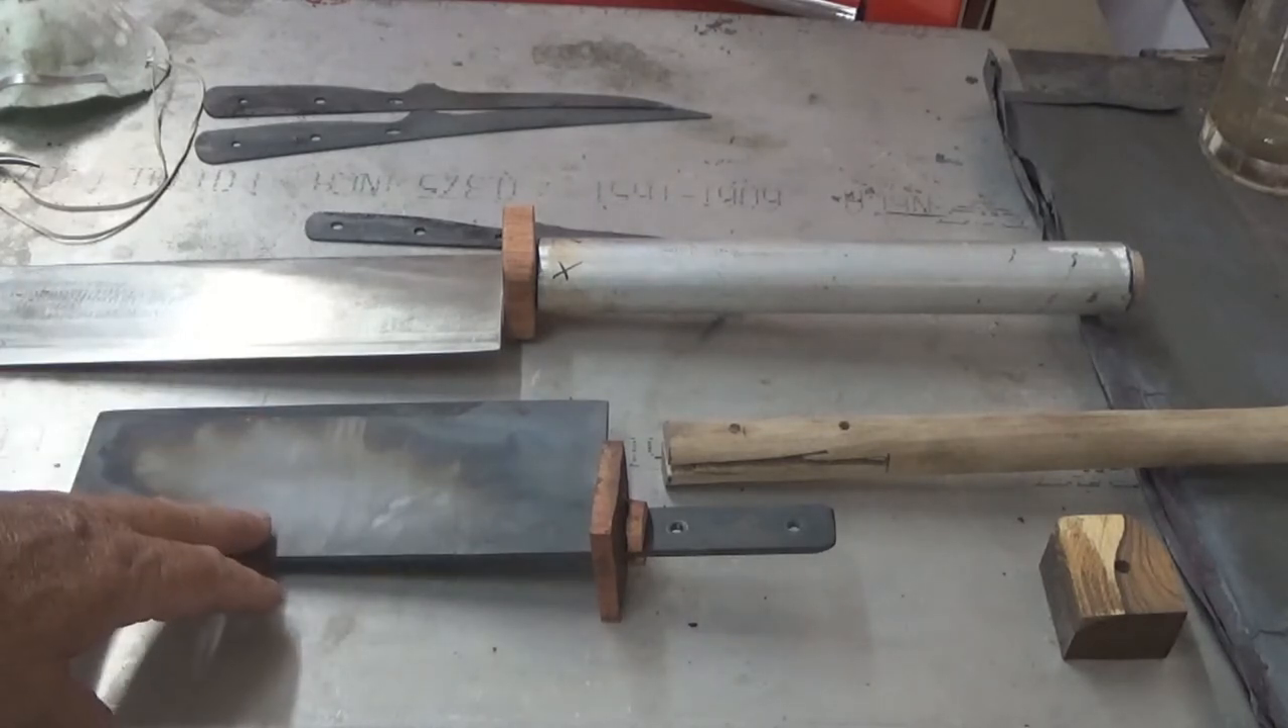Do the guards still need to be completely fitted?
No.